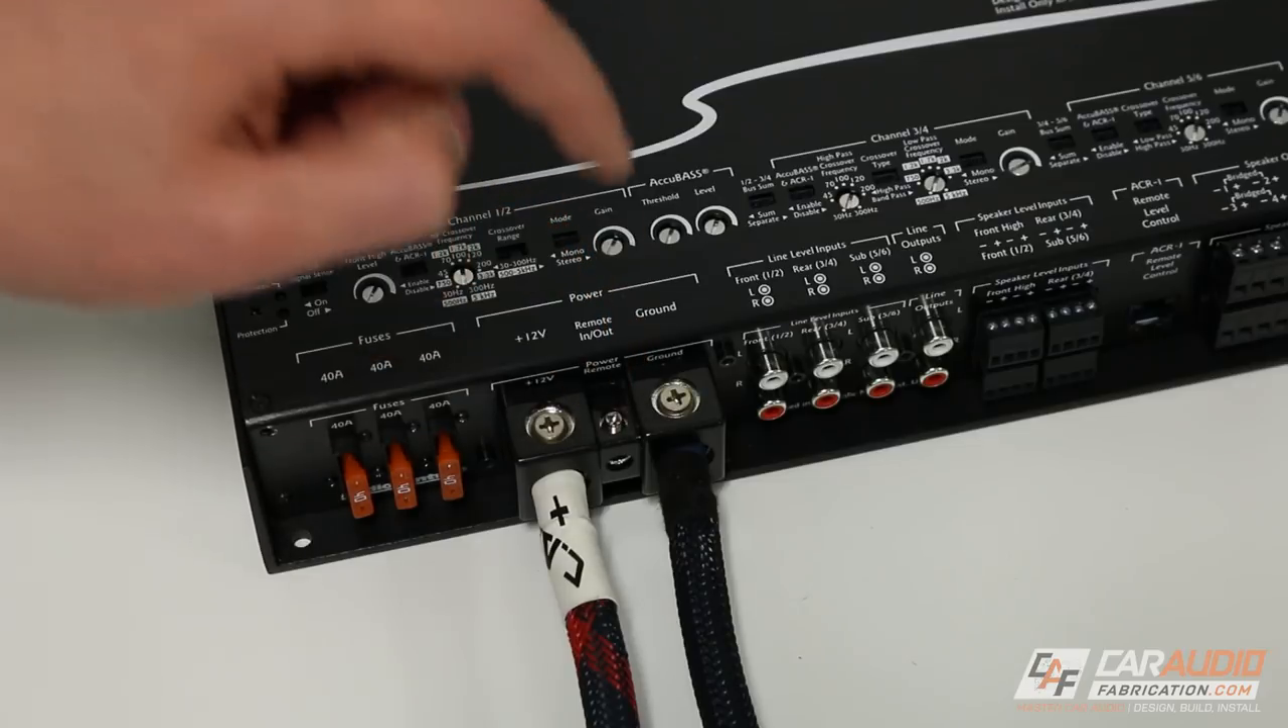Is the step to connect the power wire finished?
Yes.